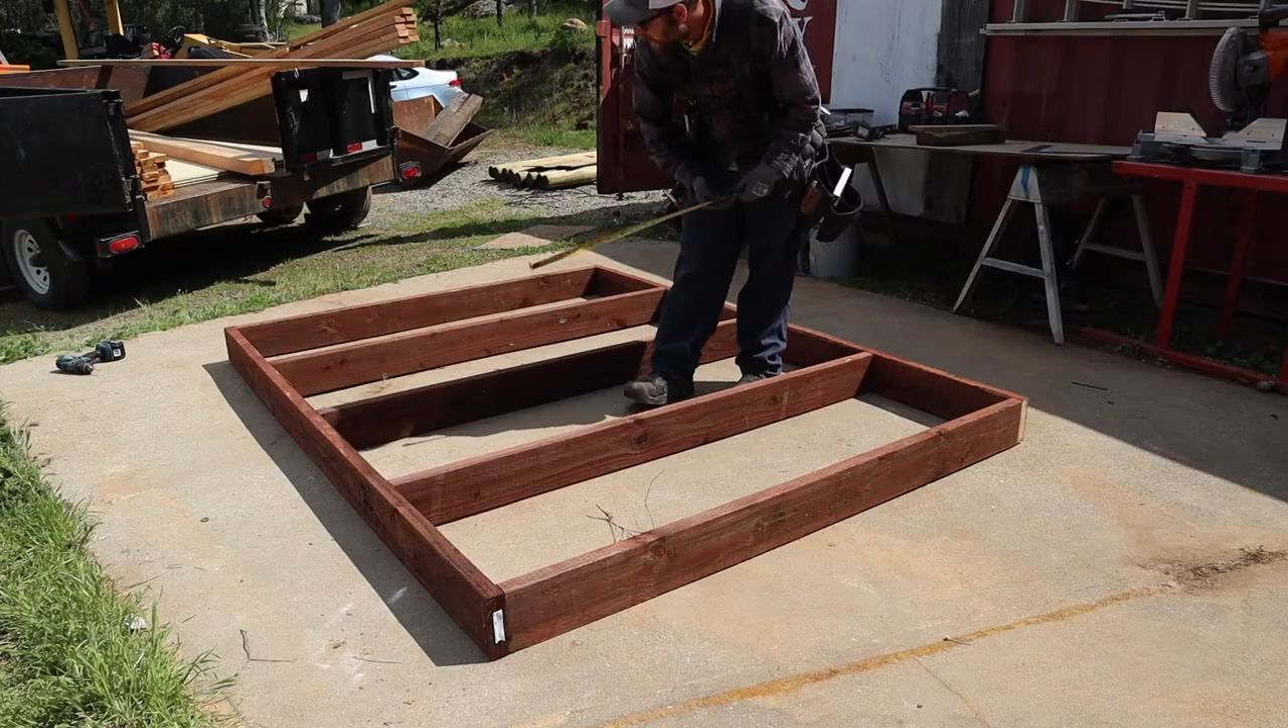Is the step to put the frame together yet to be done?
No.